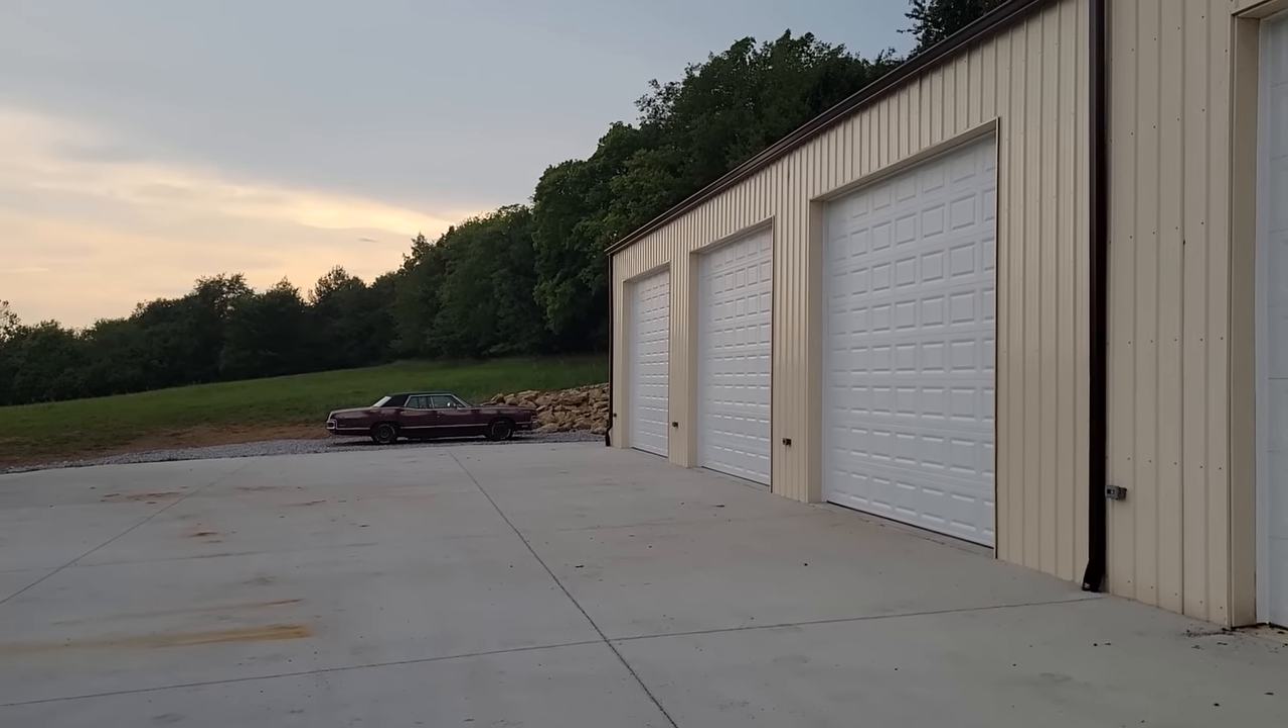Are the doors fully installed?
Yes.